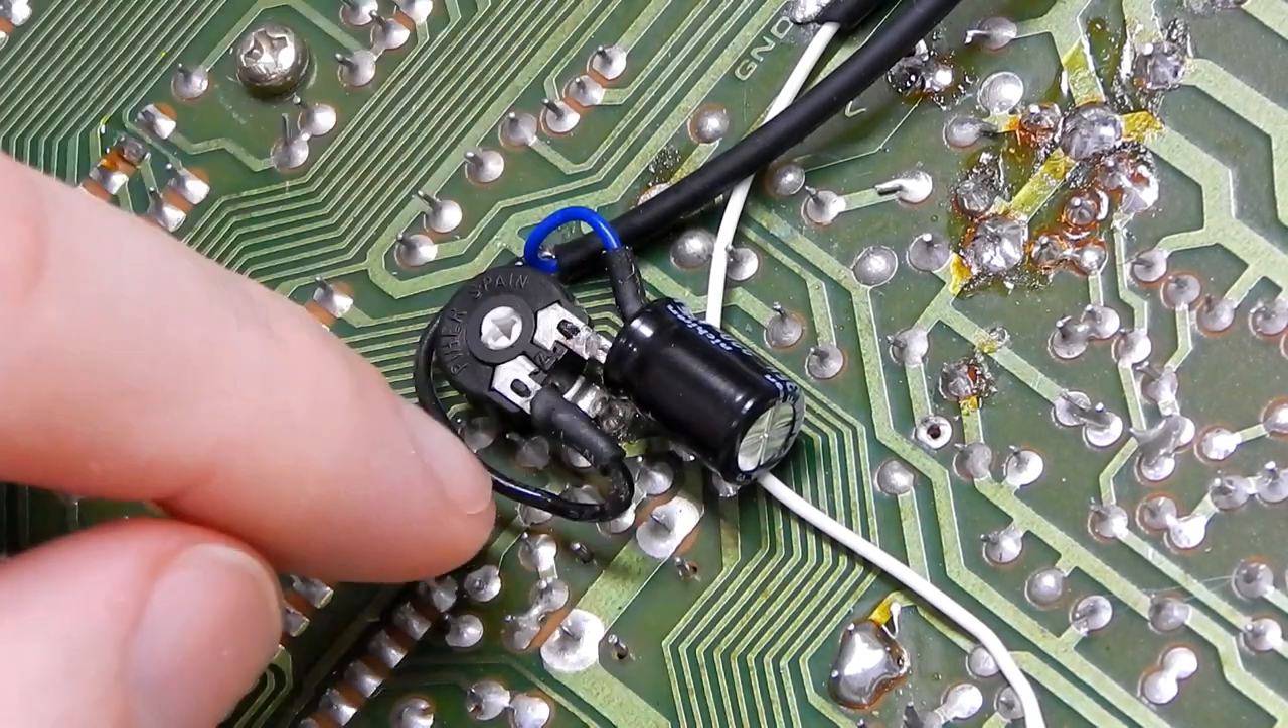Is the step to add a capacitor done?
Yes.